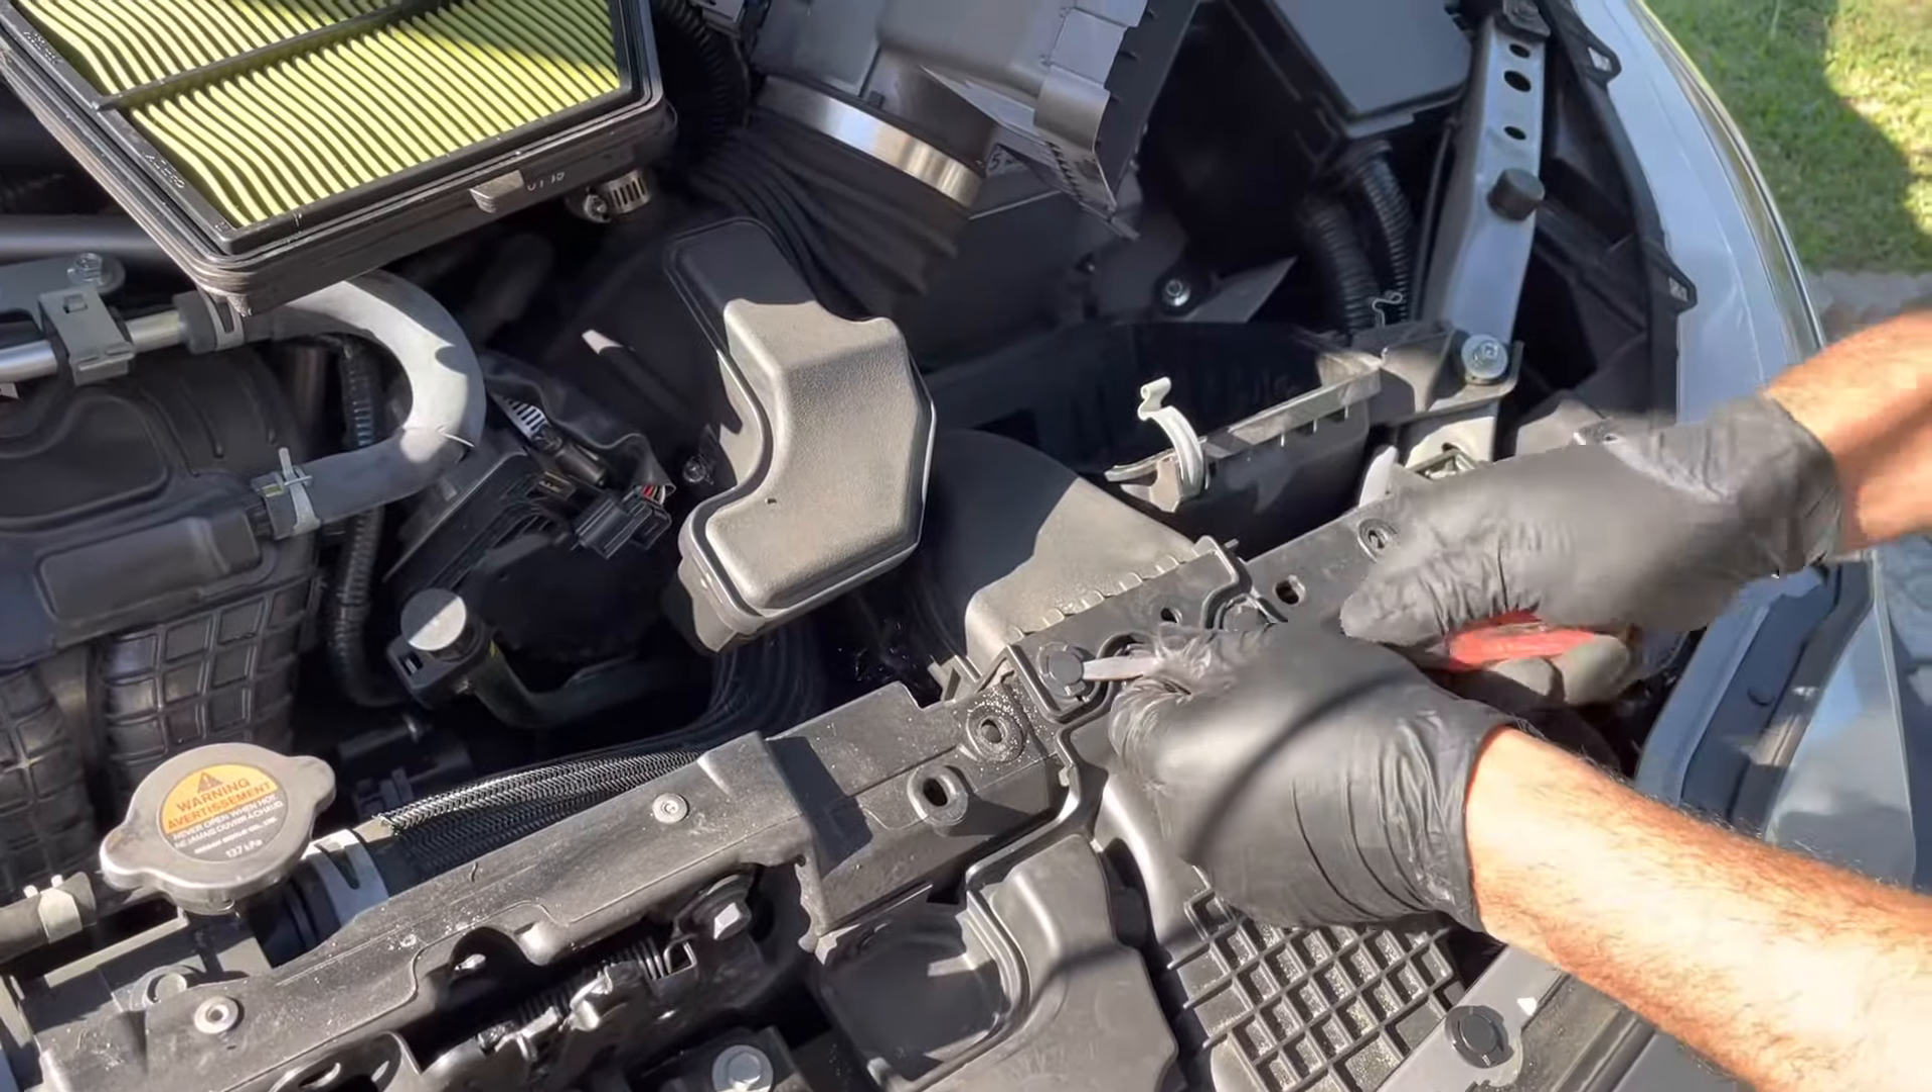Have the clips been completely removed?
No.